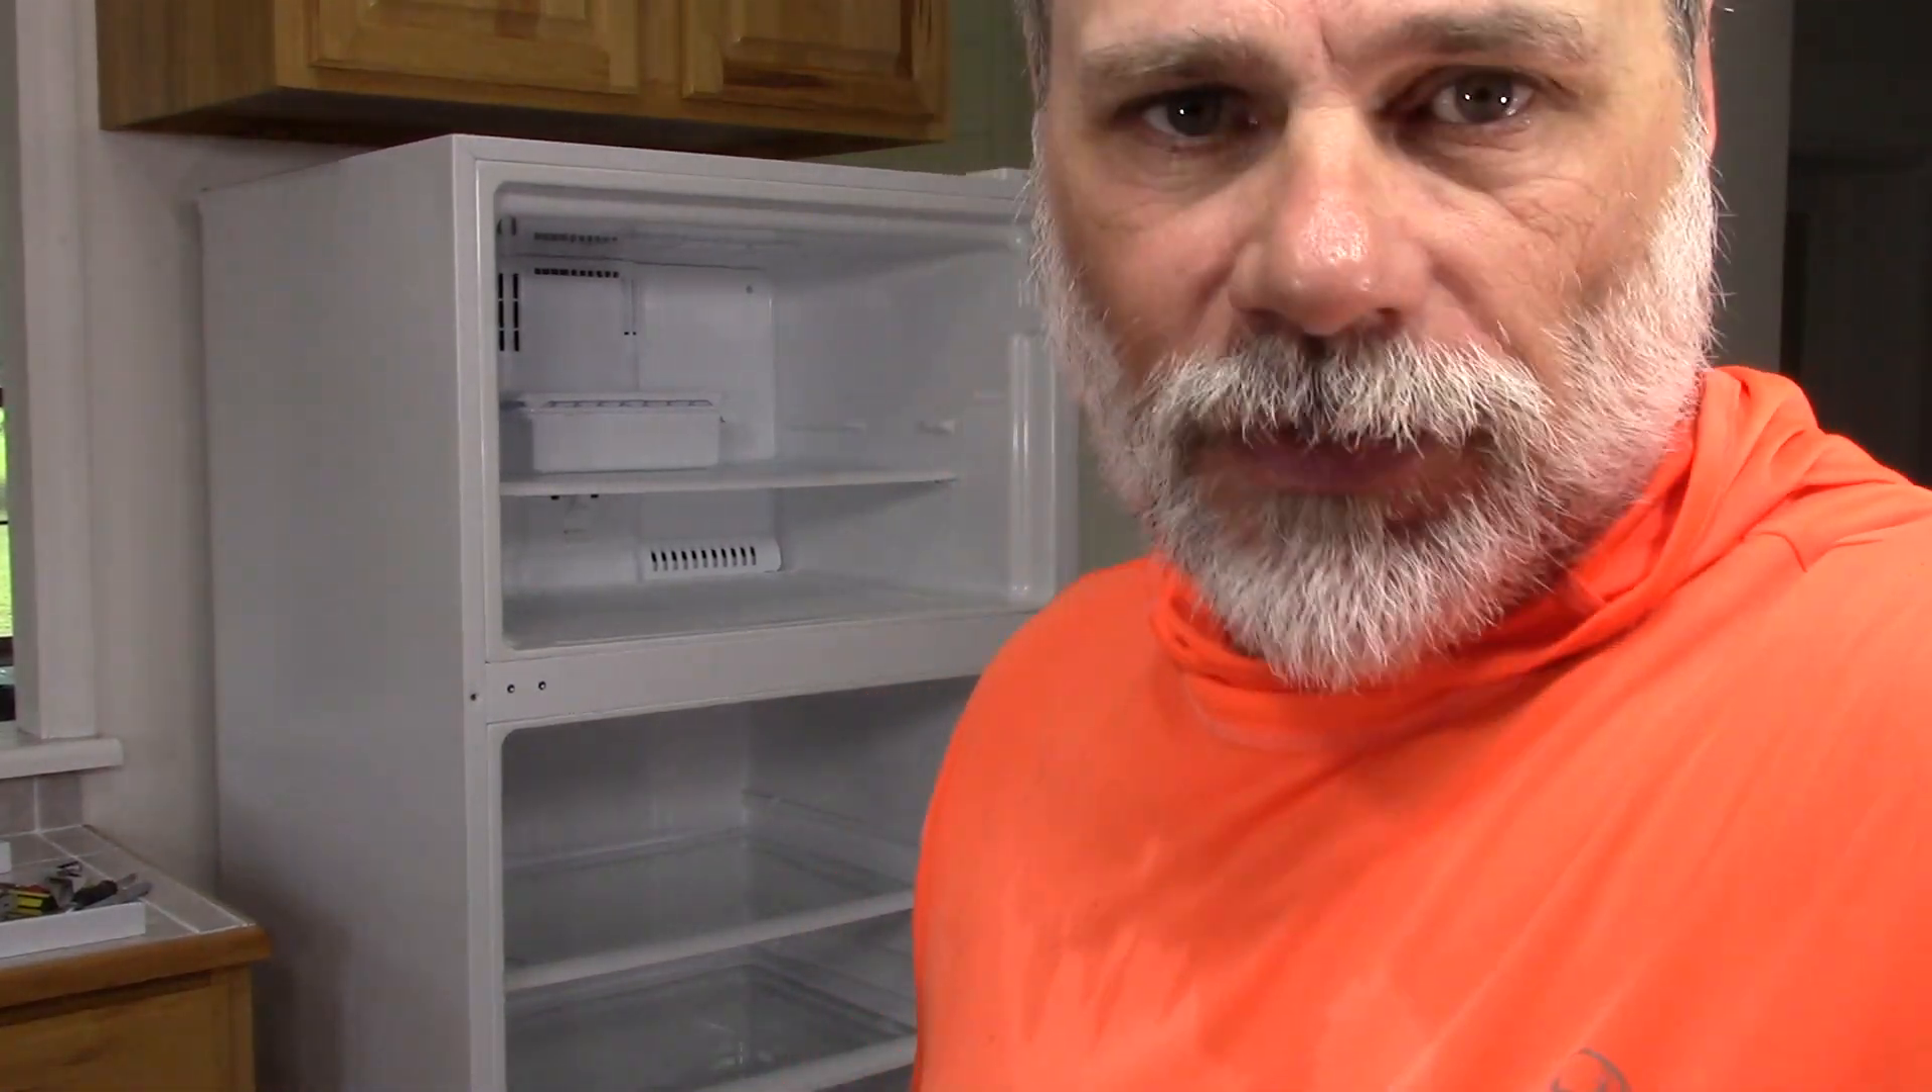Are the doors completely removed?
Yes.